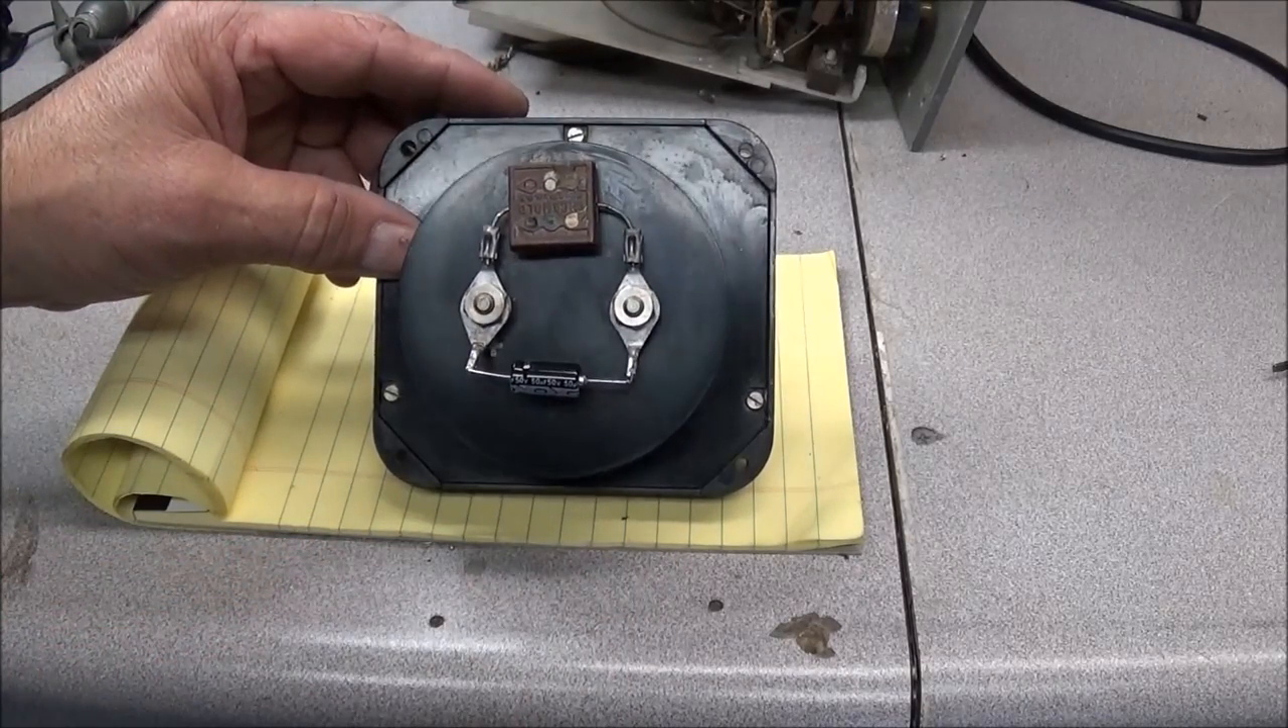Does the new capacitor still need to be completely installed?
No.